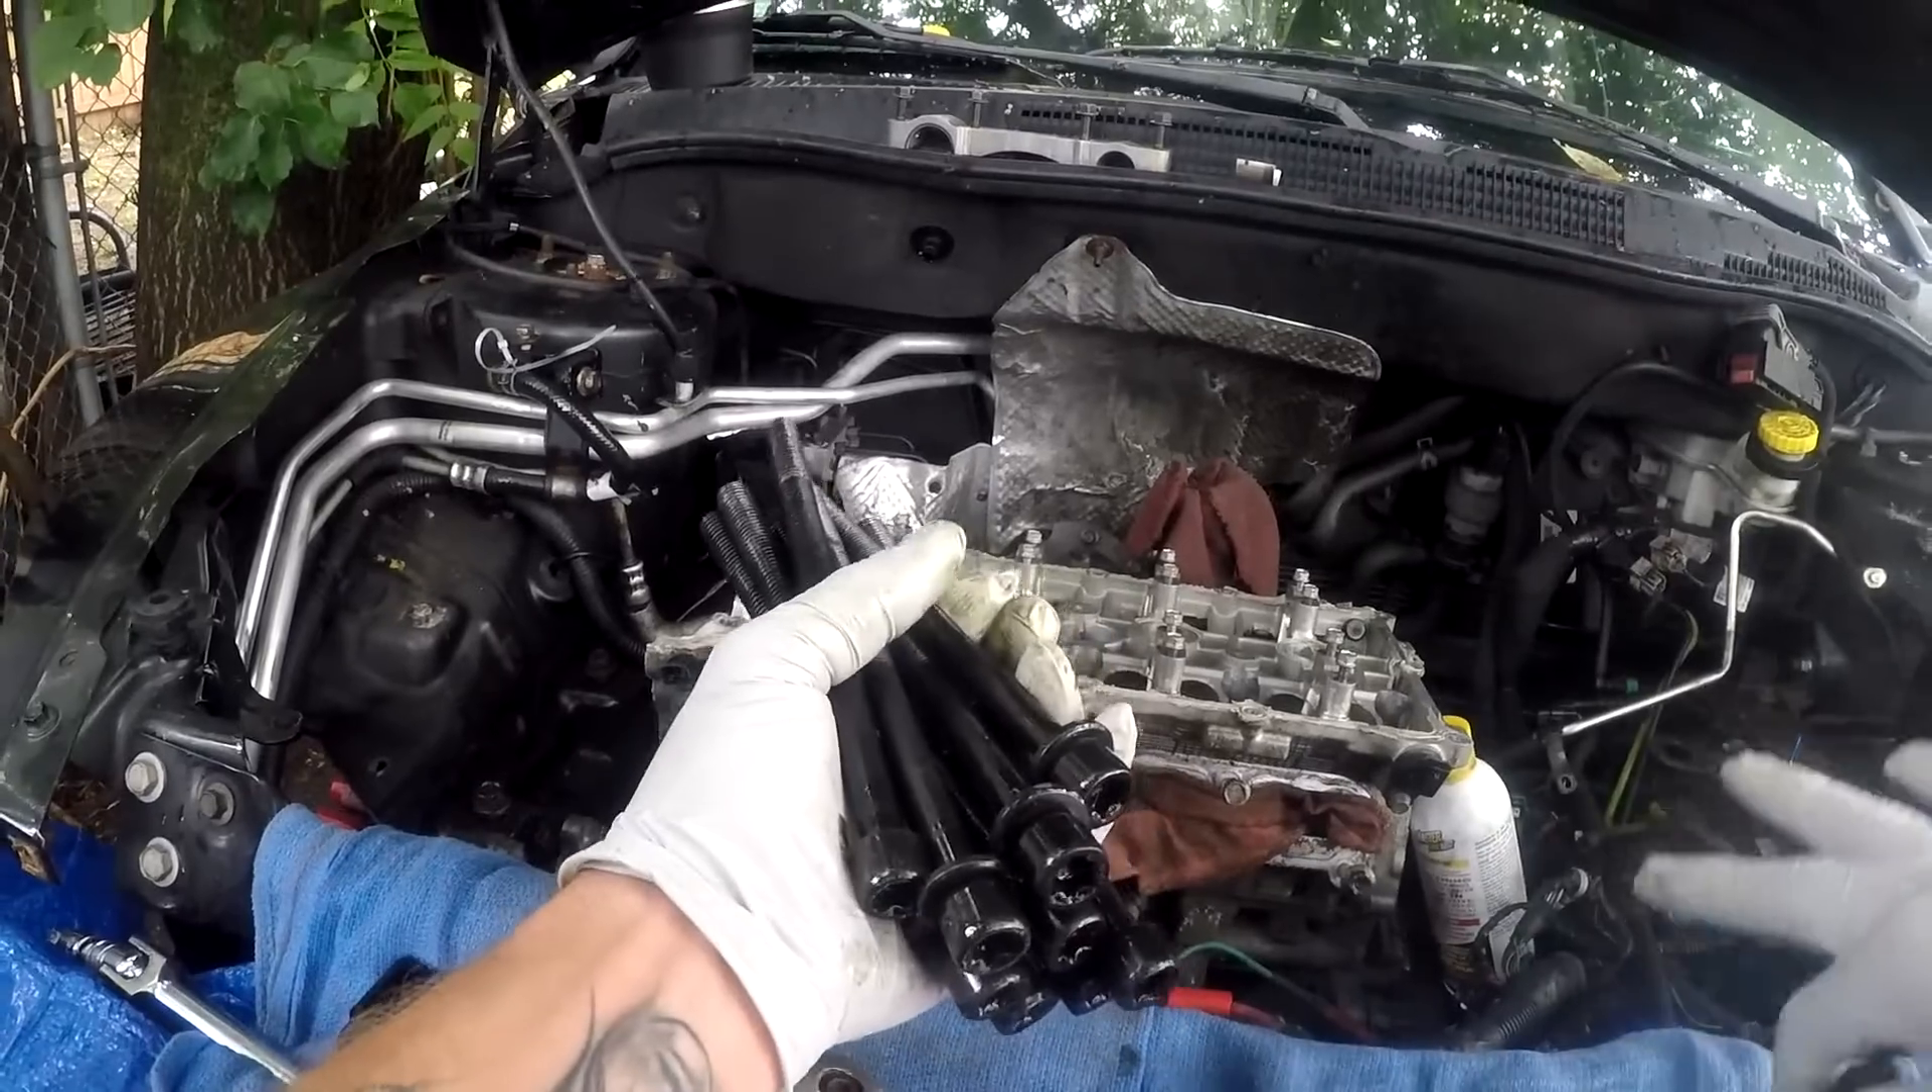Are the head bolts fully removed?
Yes.